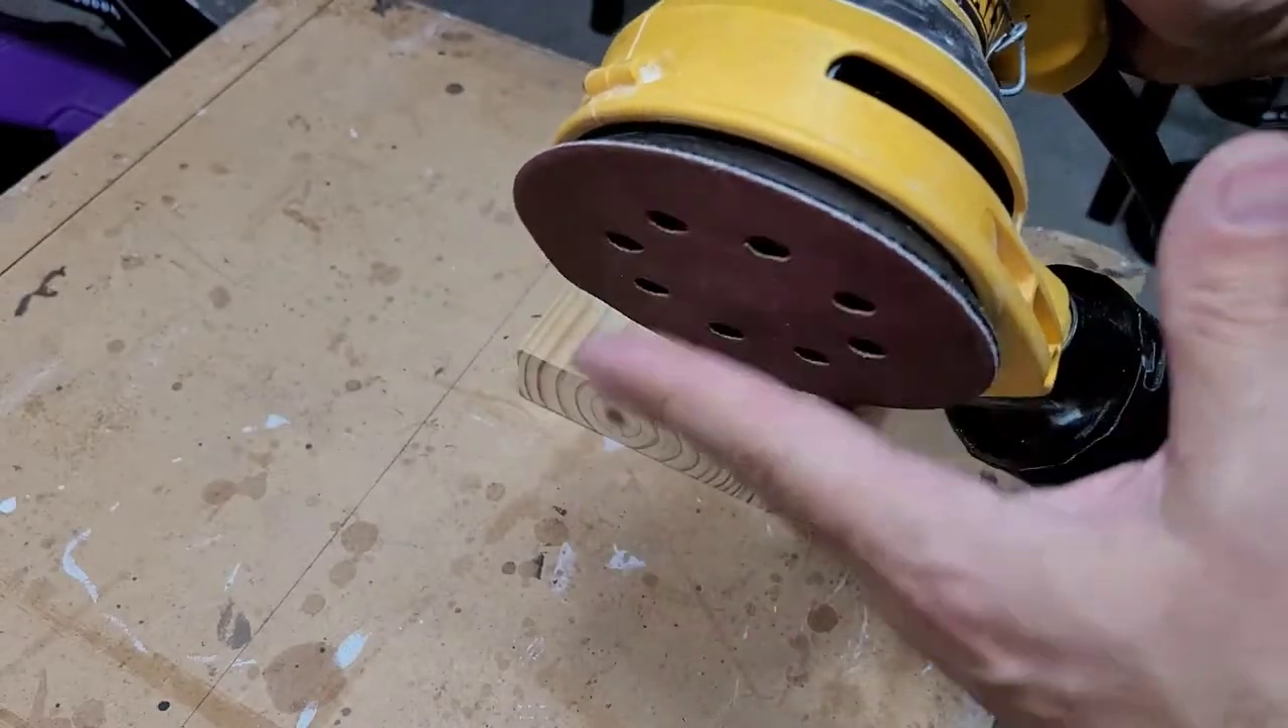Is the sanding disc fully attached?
Yes.